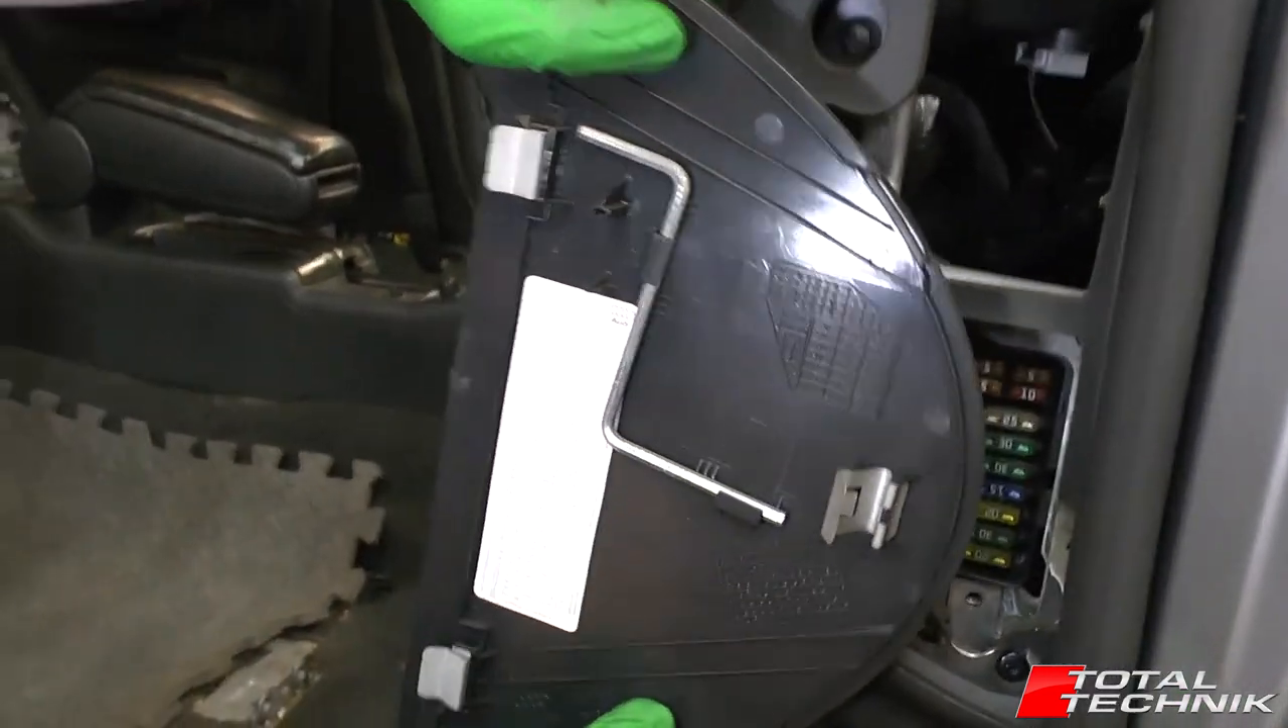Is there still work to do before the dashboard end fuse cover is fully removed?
No.